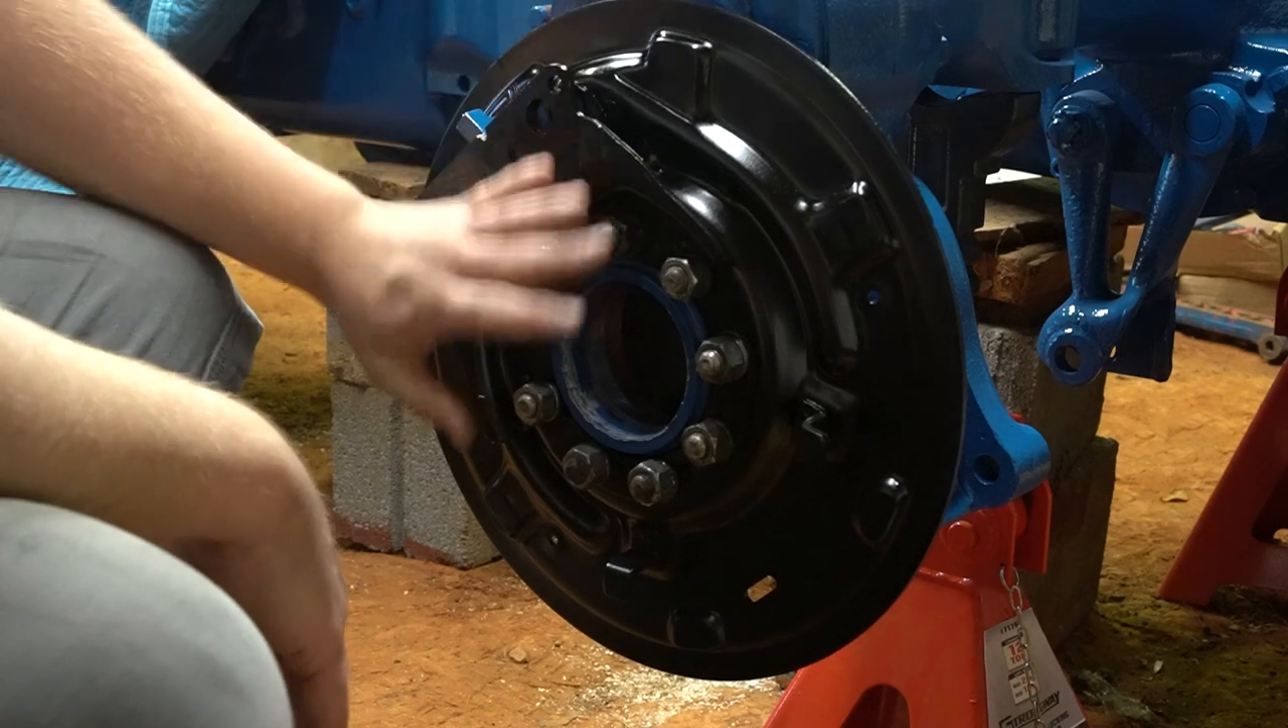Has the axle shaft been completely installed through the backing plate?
No.